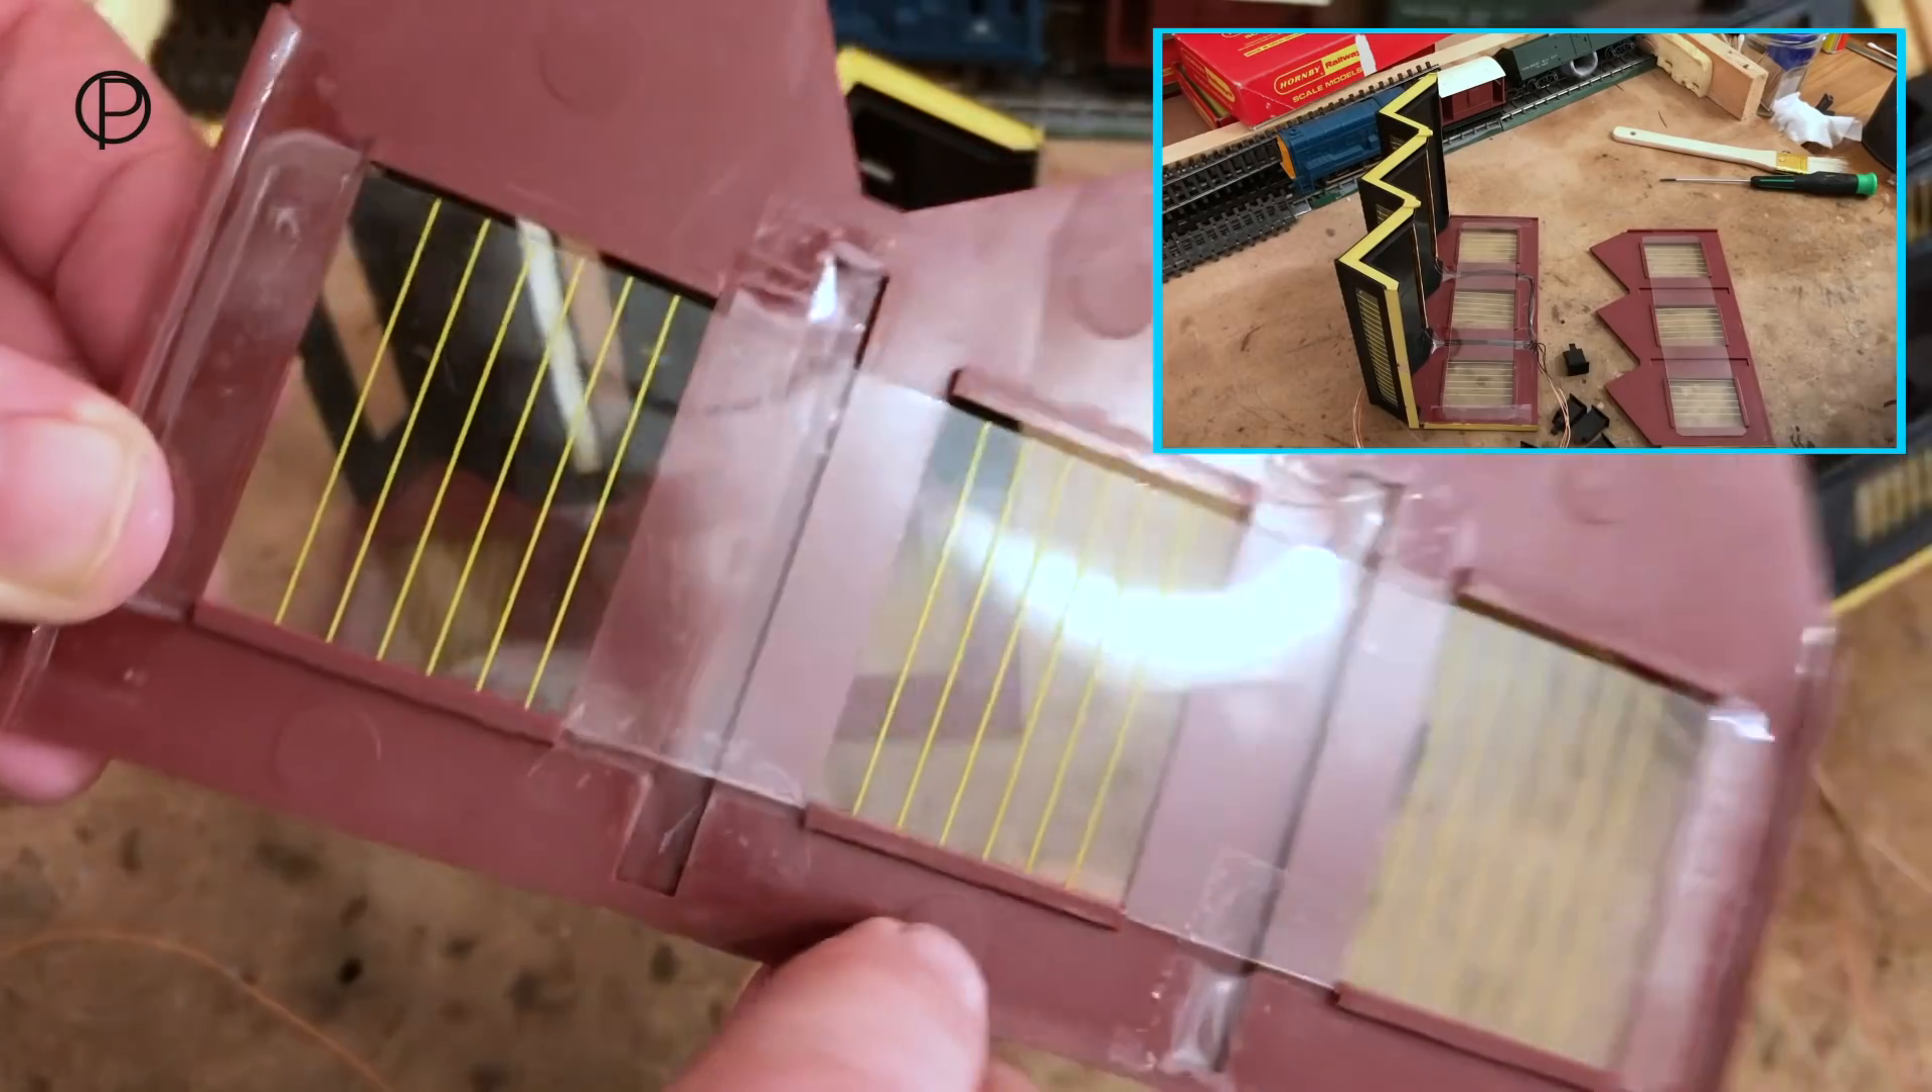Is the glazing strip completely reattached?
Yes.